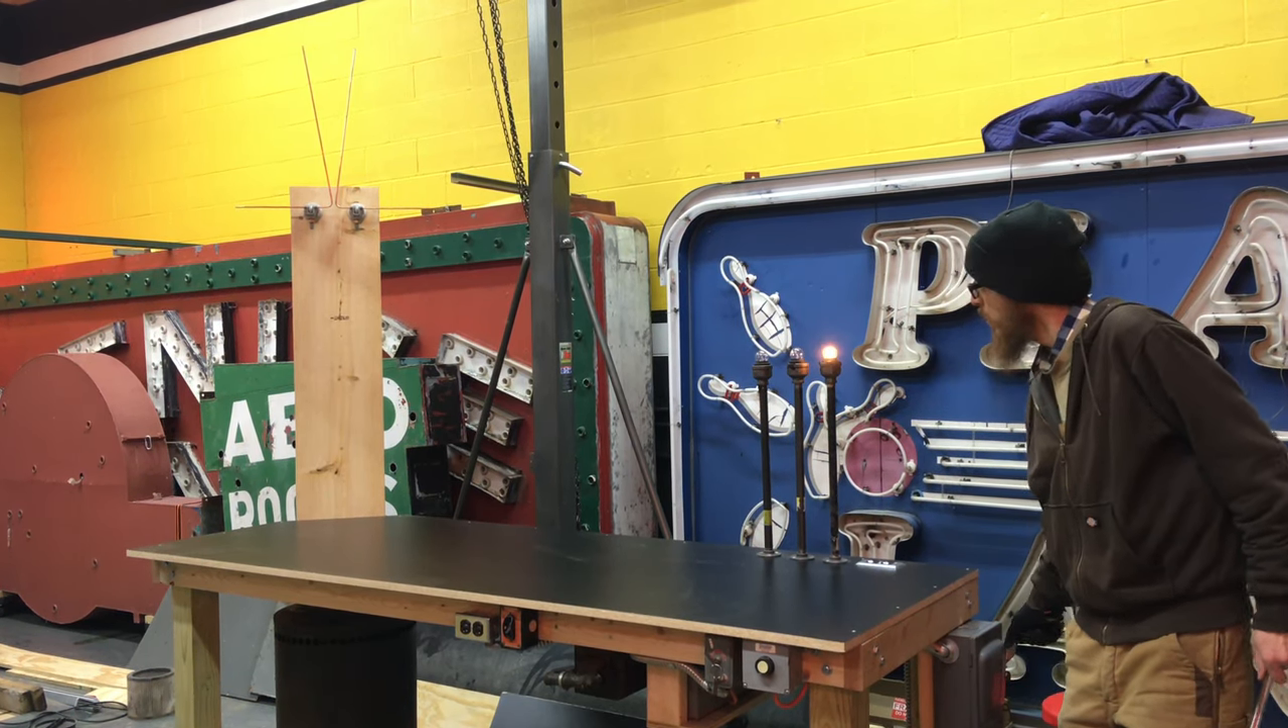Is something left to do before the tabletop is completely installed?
No.